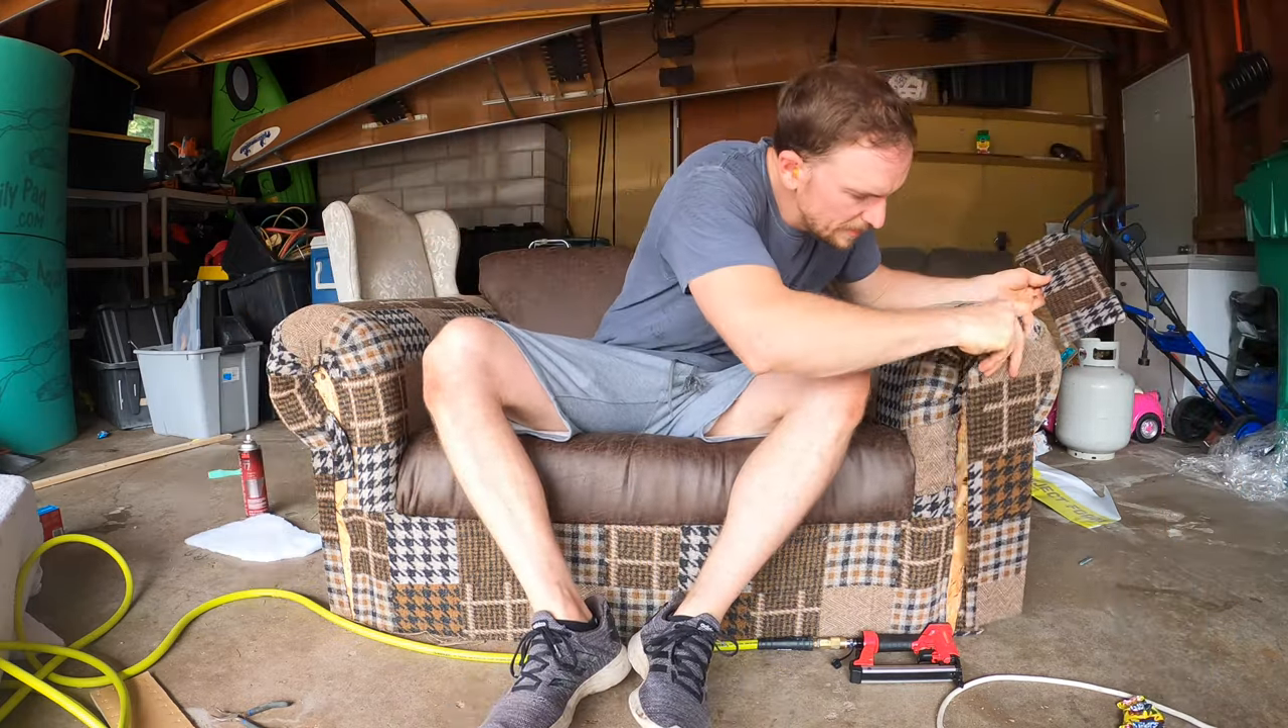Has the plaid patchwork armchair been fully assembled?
No.